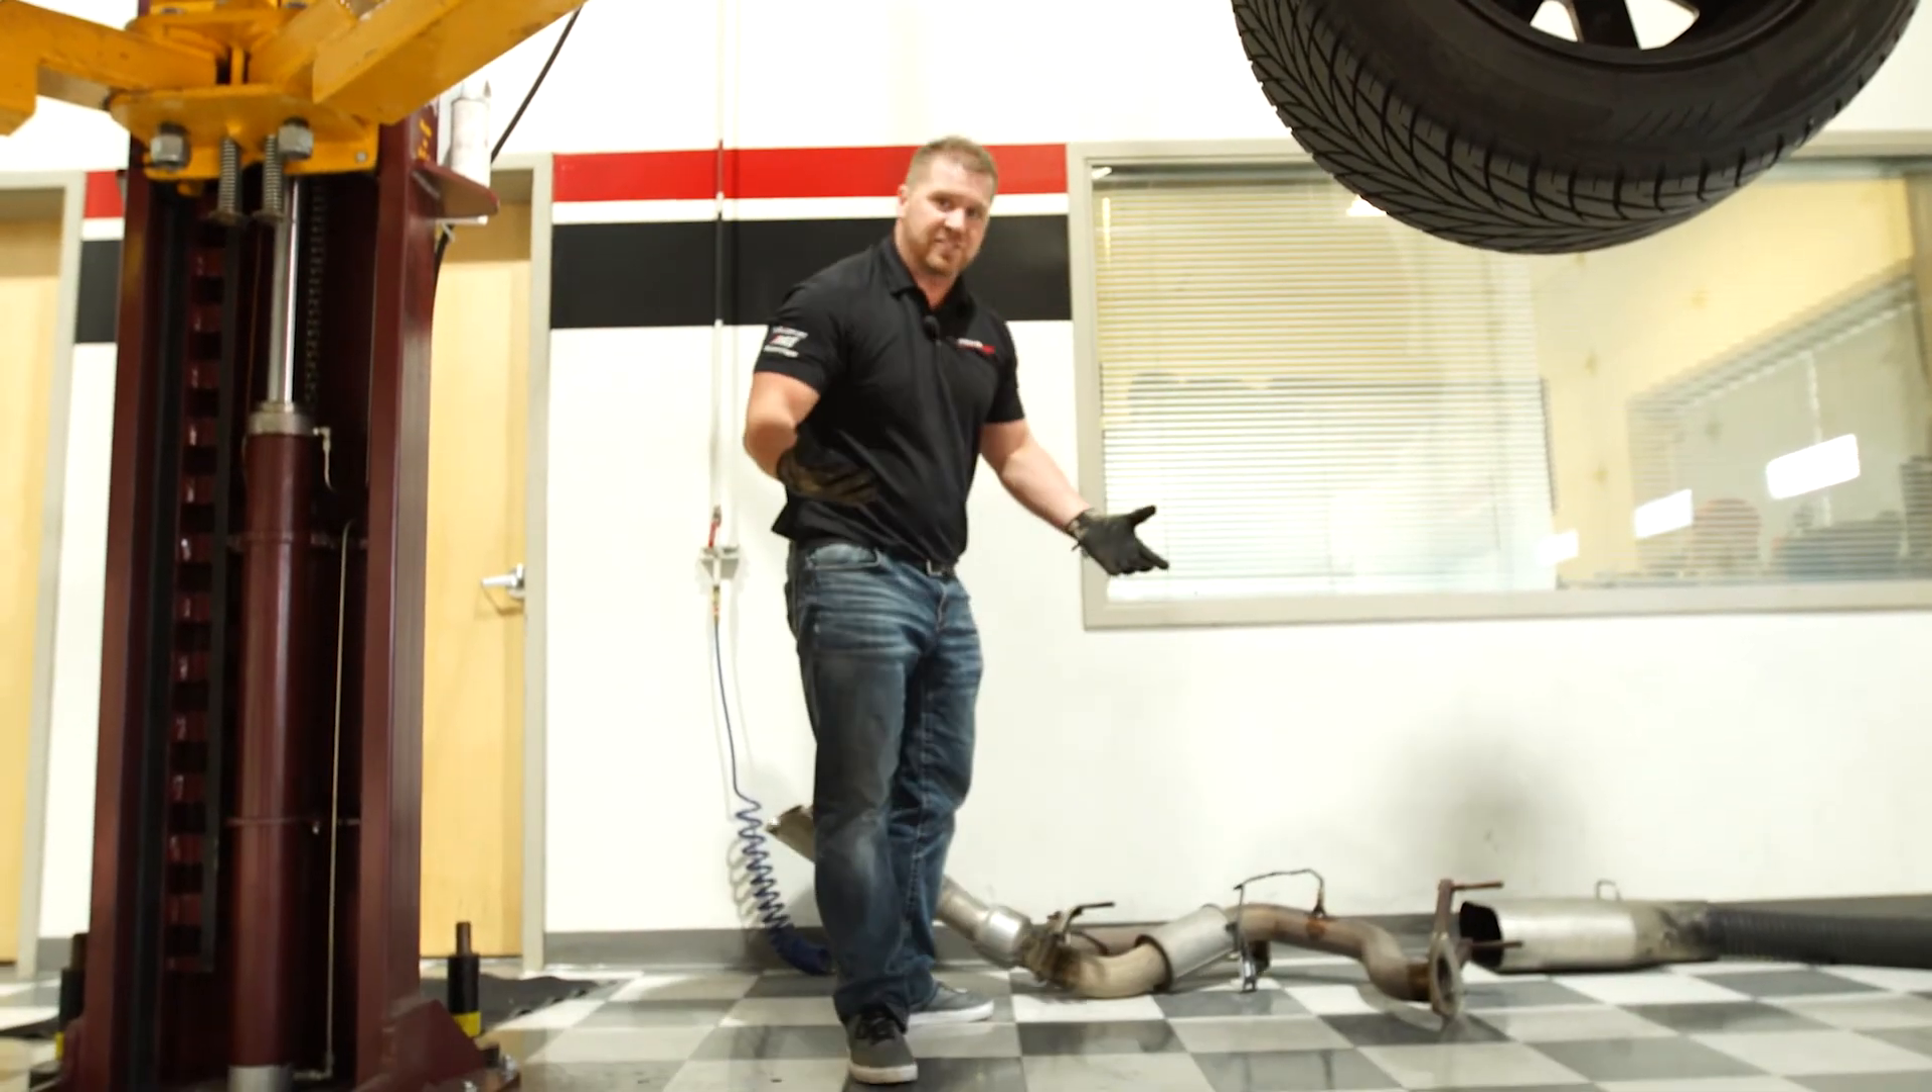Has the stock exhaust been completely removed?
Yes.